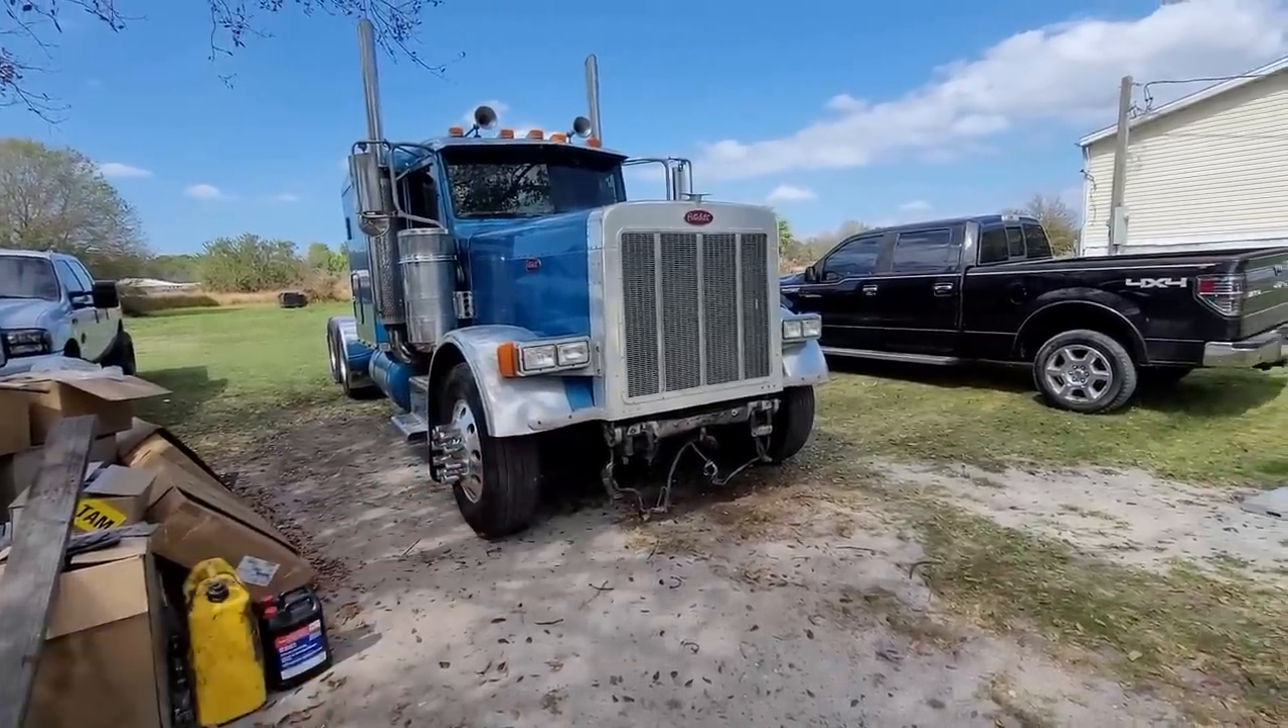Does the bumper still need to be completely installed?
Yes.